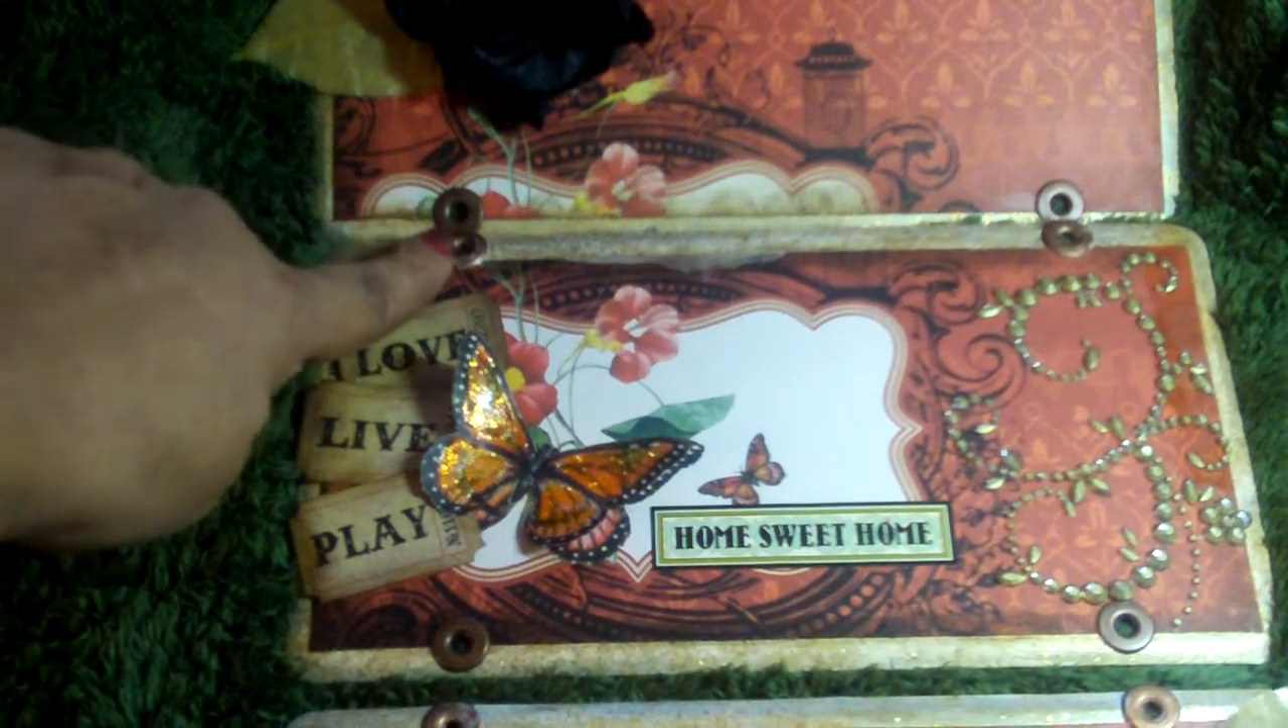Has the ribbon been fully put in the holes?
No.